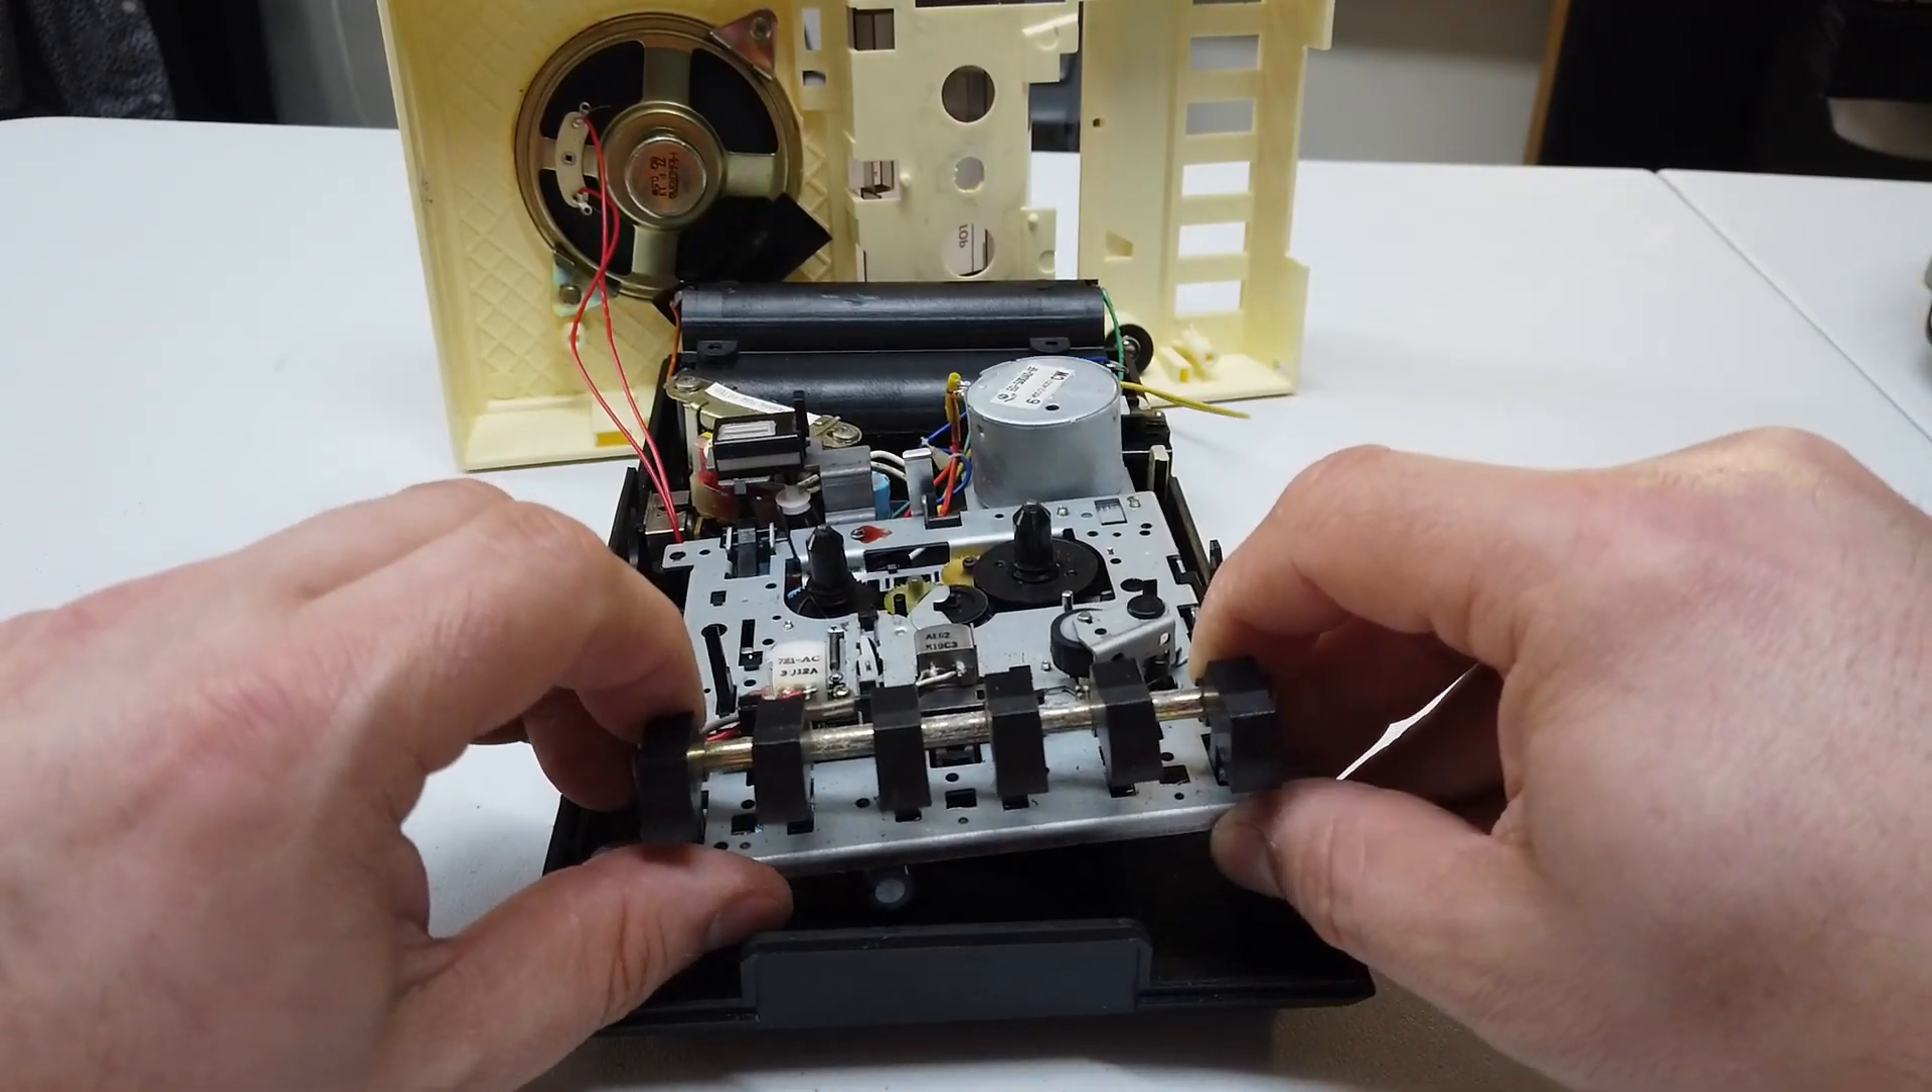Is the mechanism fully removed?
No.